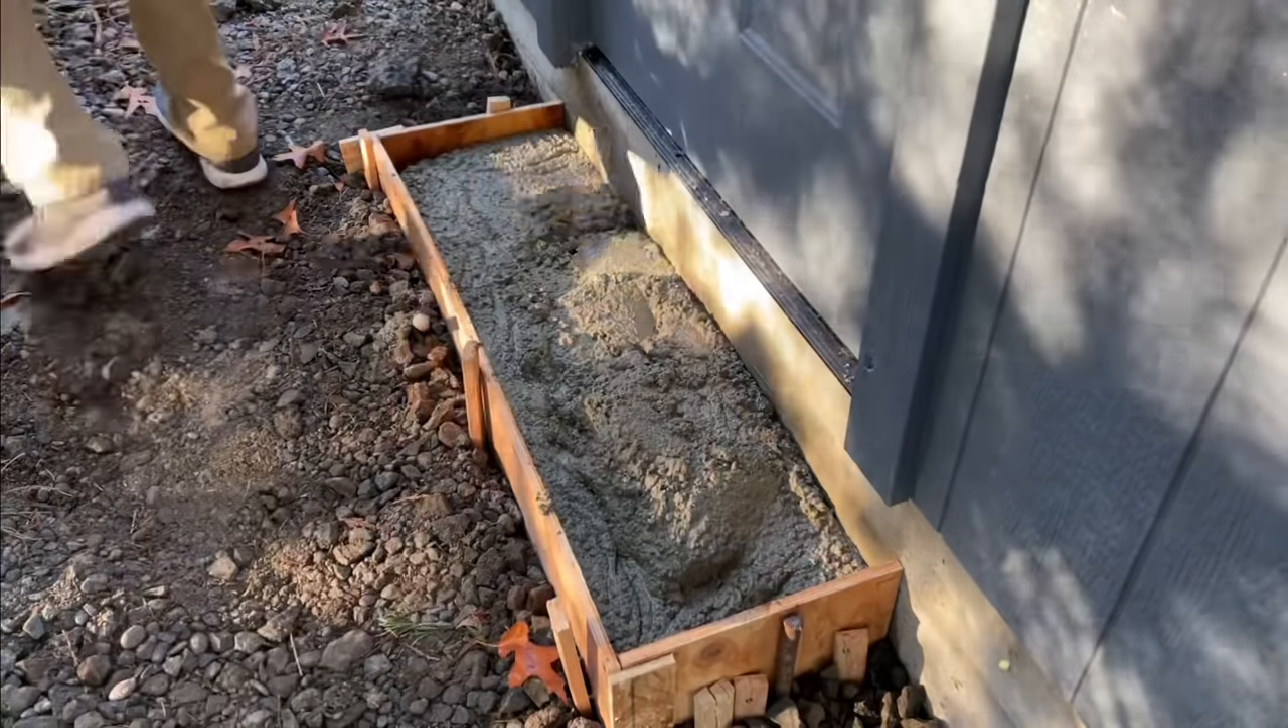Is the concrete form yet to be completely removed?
Yes.